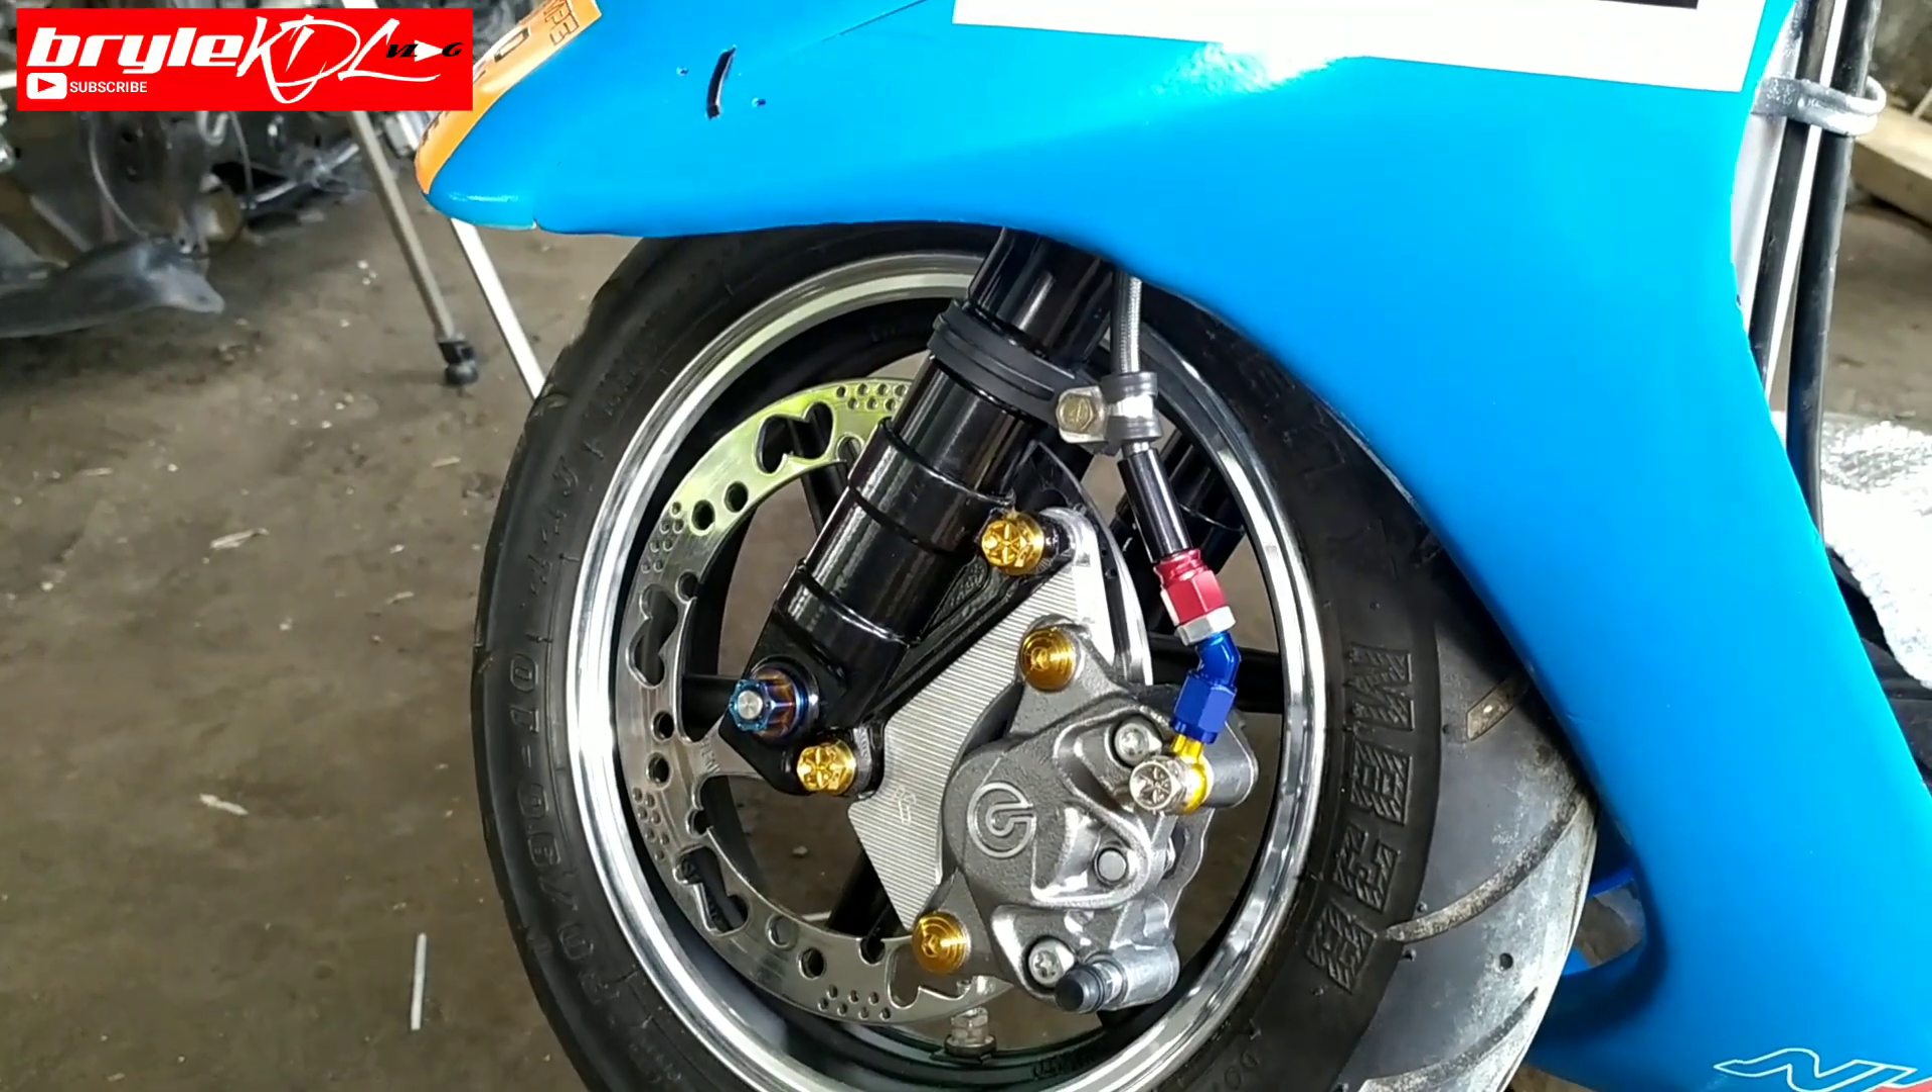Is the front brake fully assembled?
Yes.